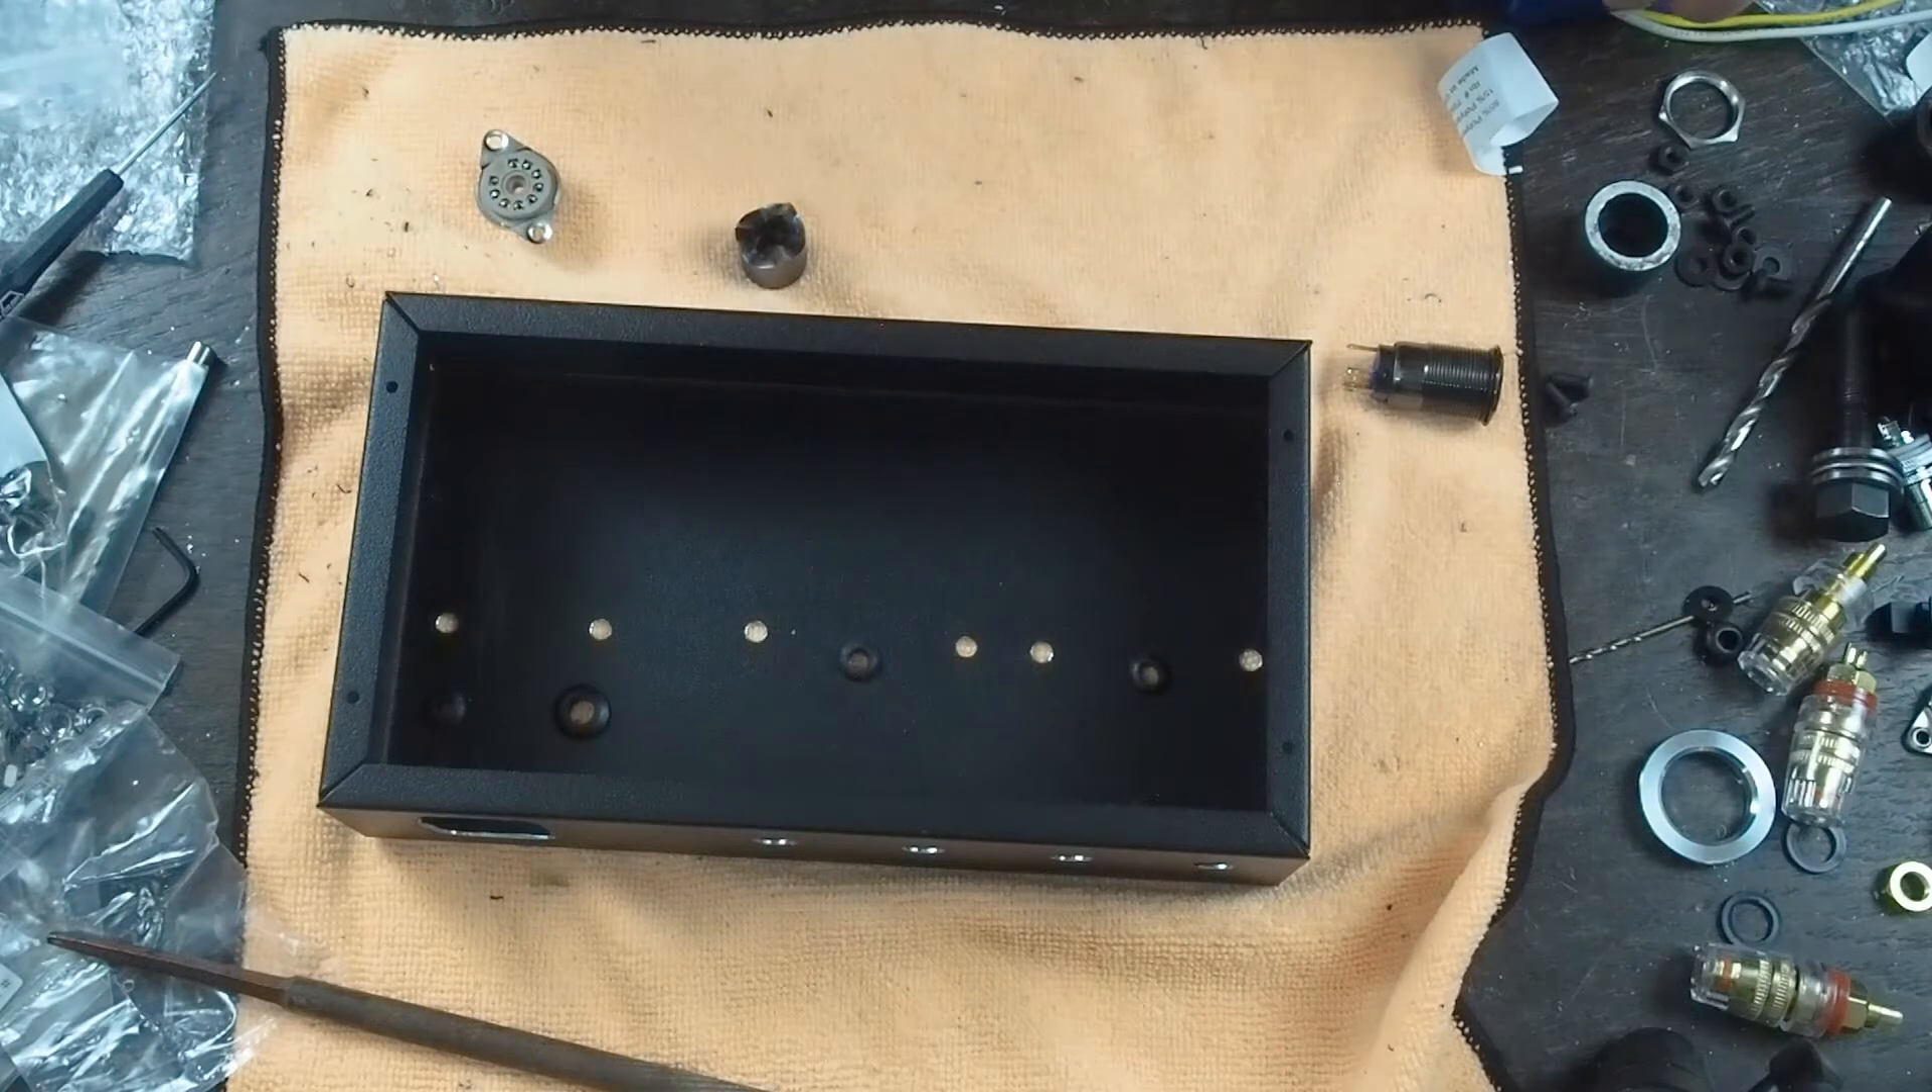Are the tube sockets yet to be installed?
Yes.